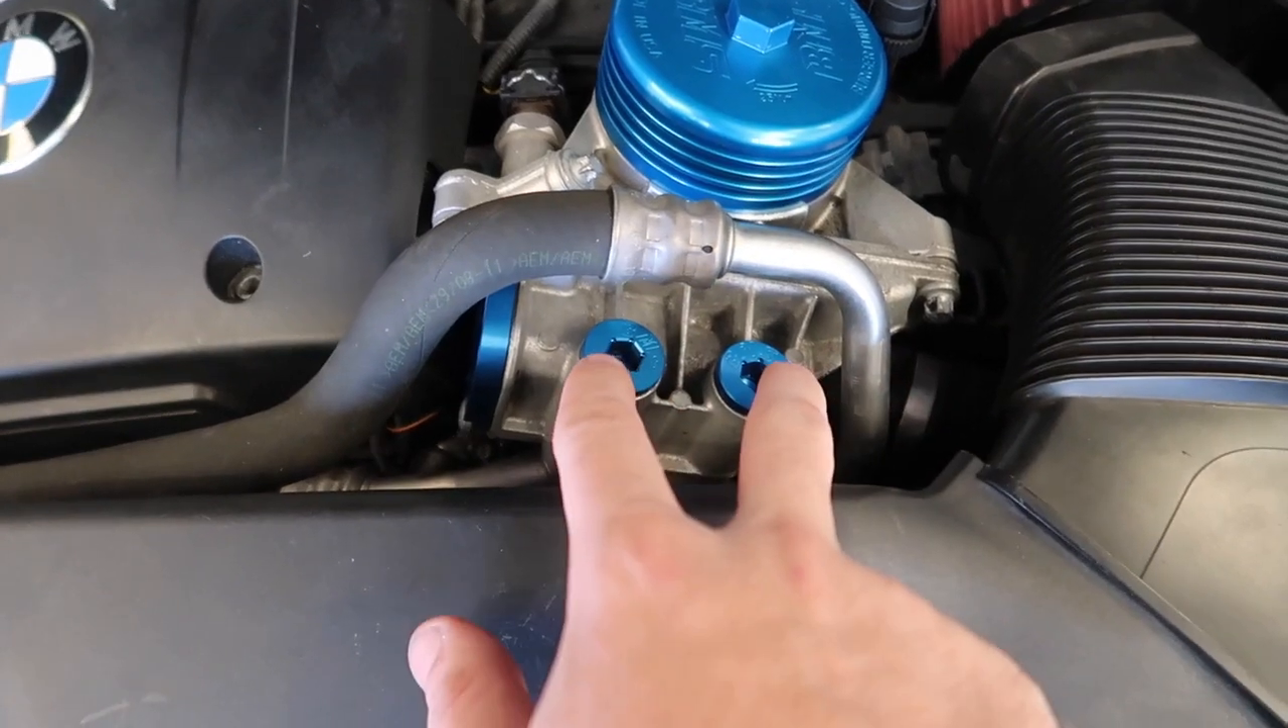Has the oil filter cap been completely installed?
Yes.